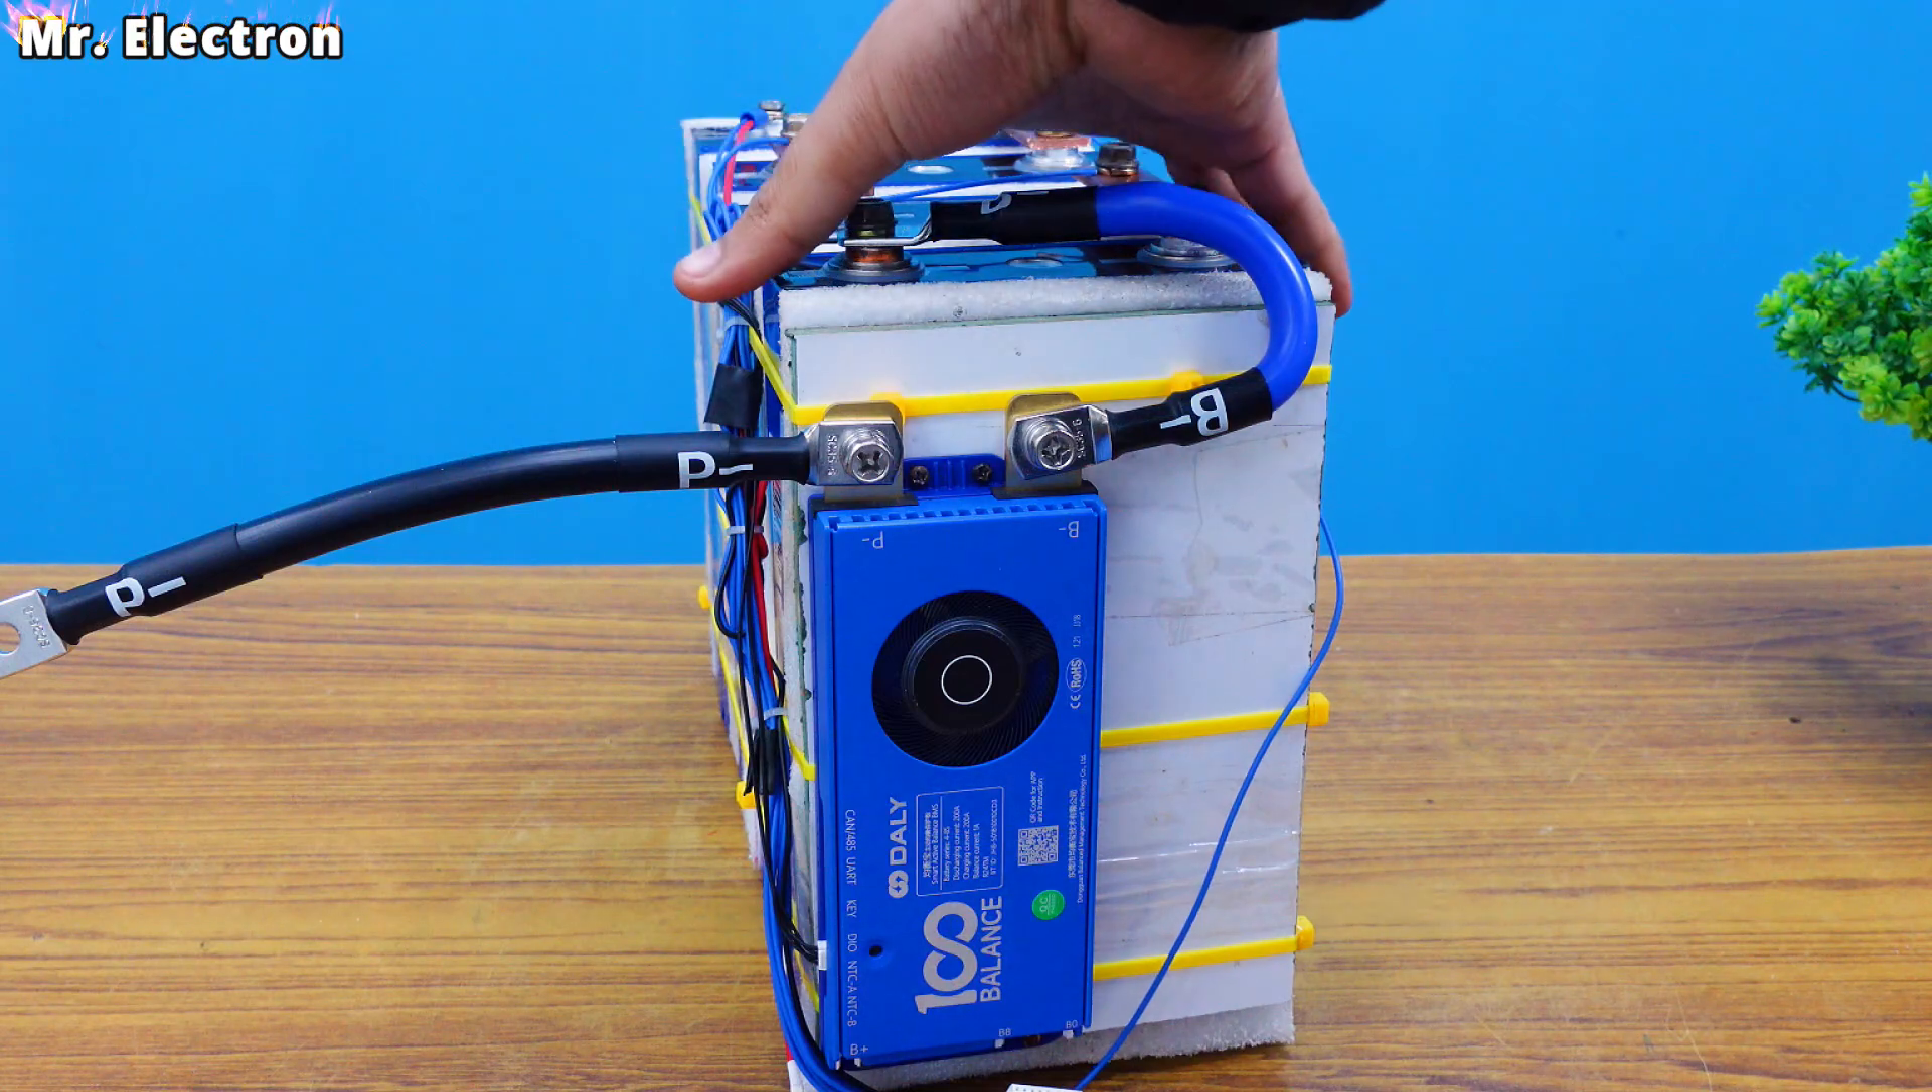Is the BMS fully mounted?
Yes.